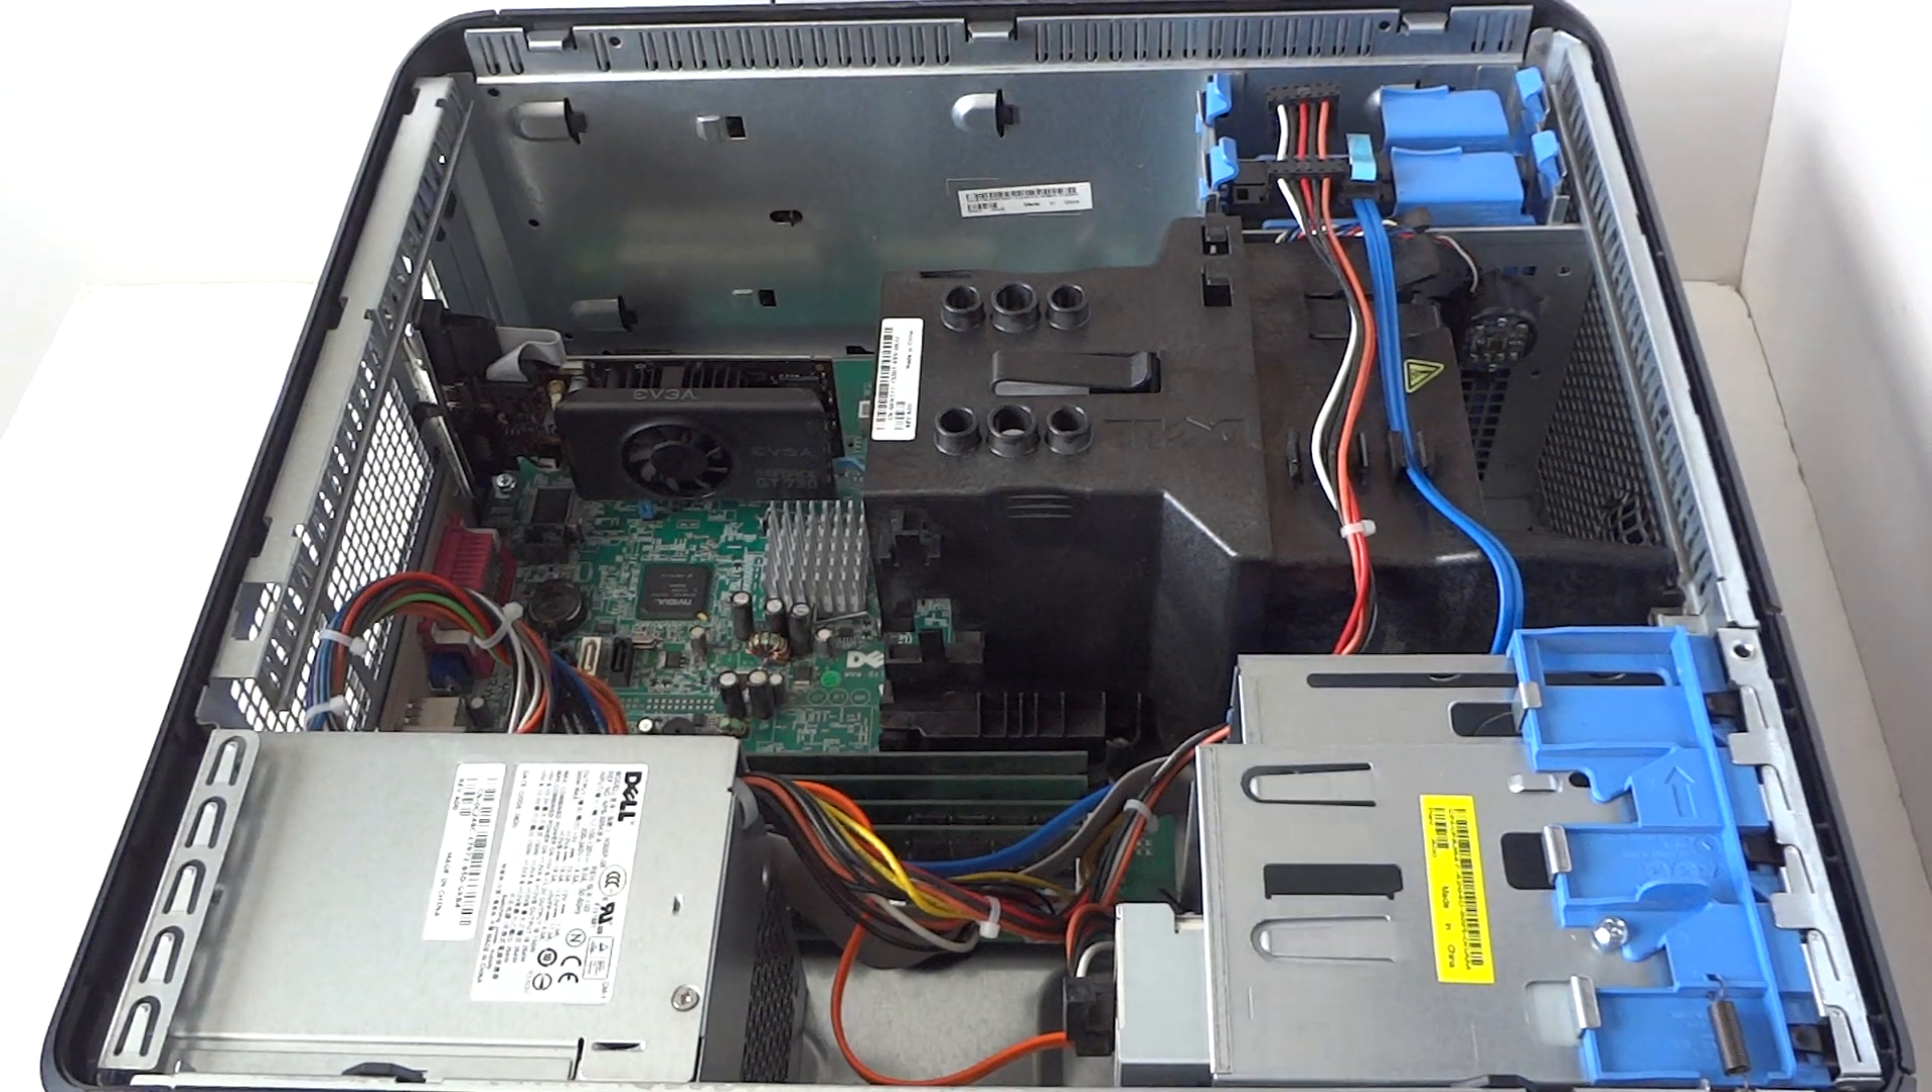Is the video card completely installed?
Yes.